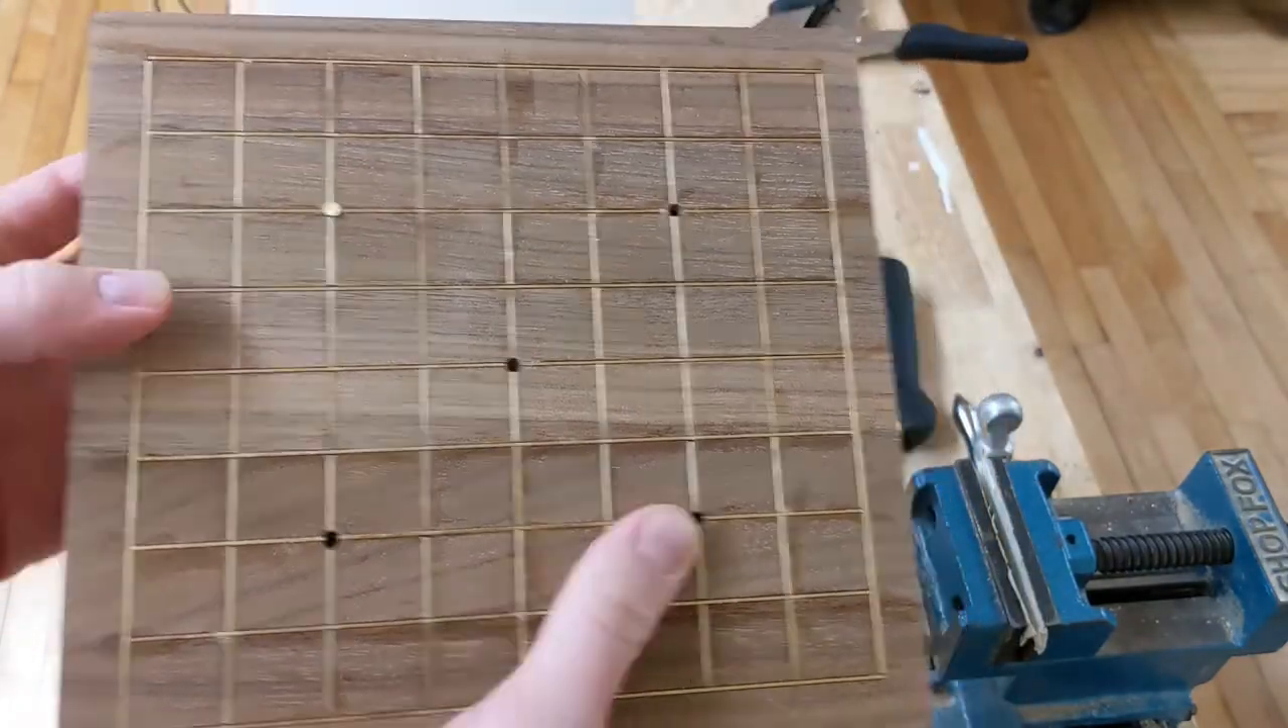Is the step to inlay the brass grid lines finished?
Yes.